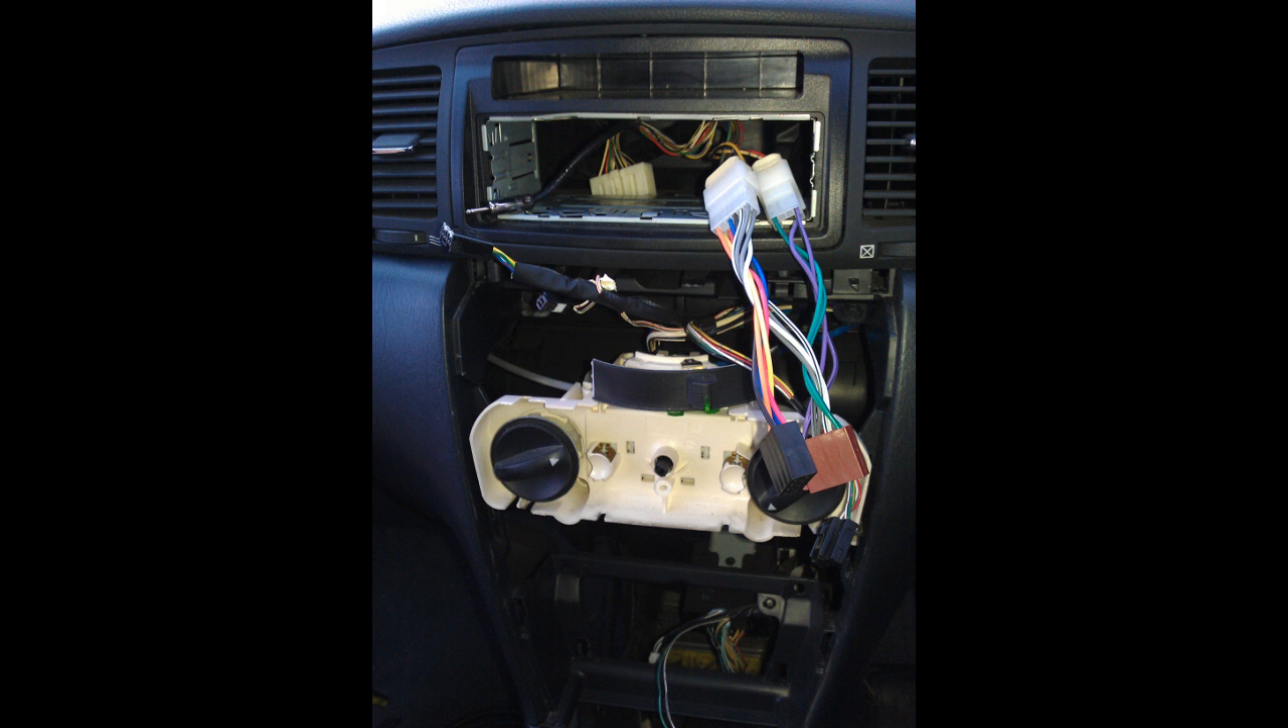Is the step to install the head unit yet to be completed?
Yes.